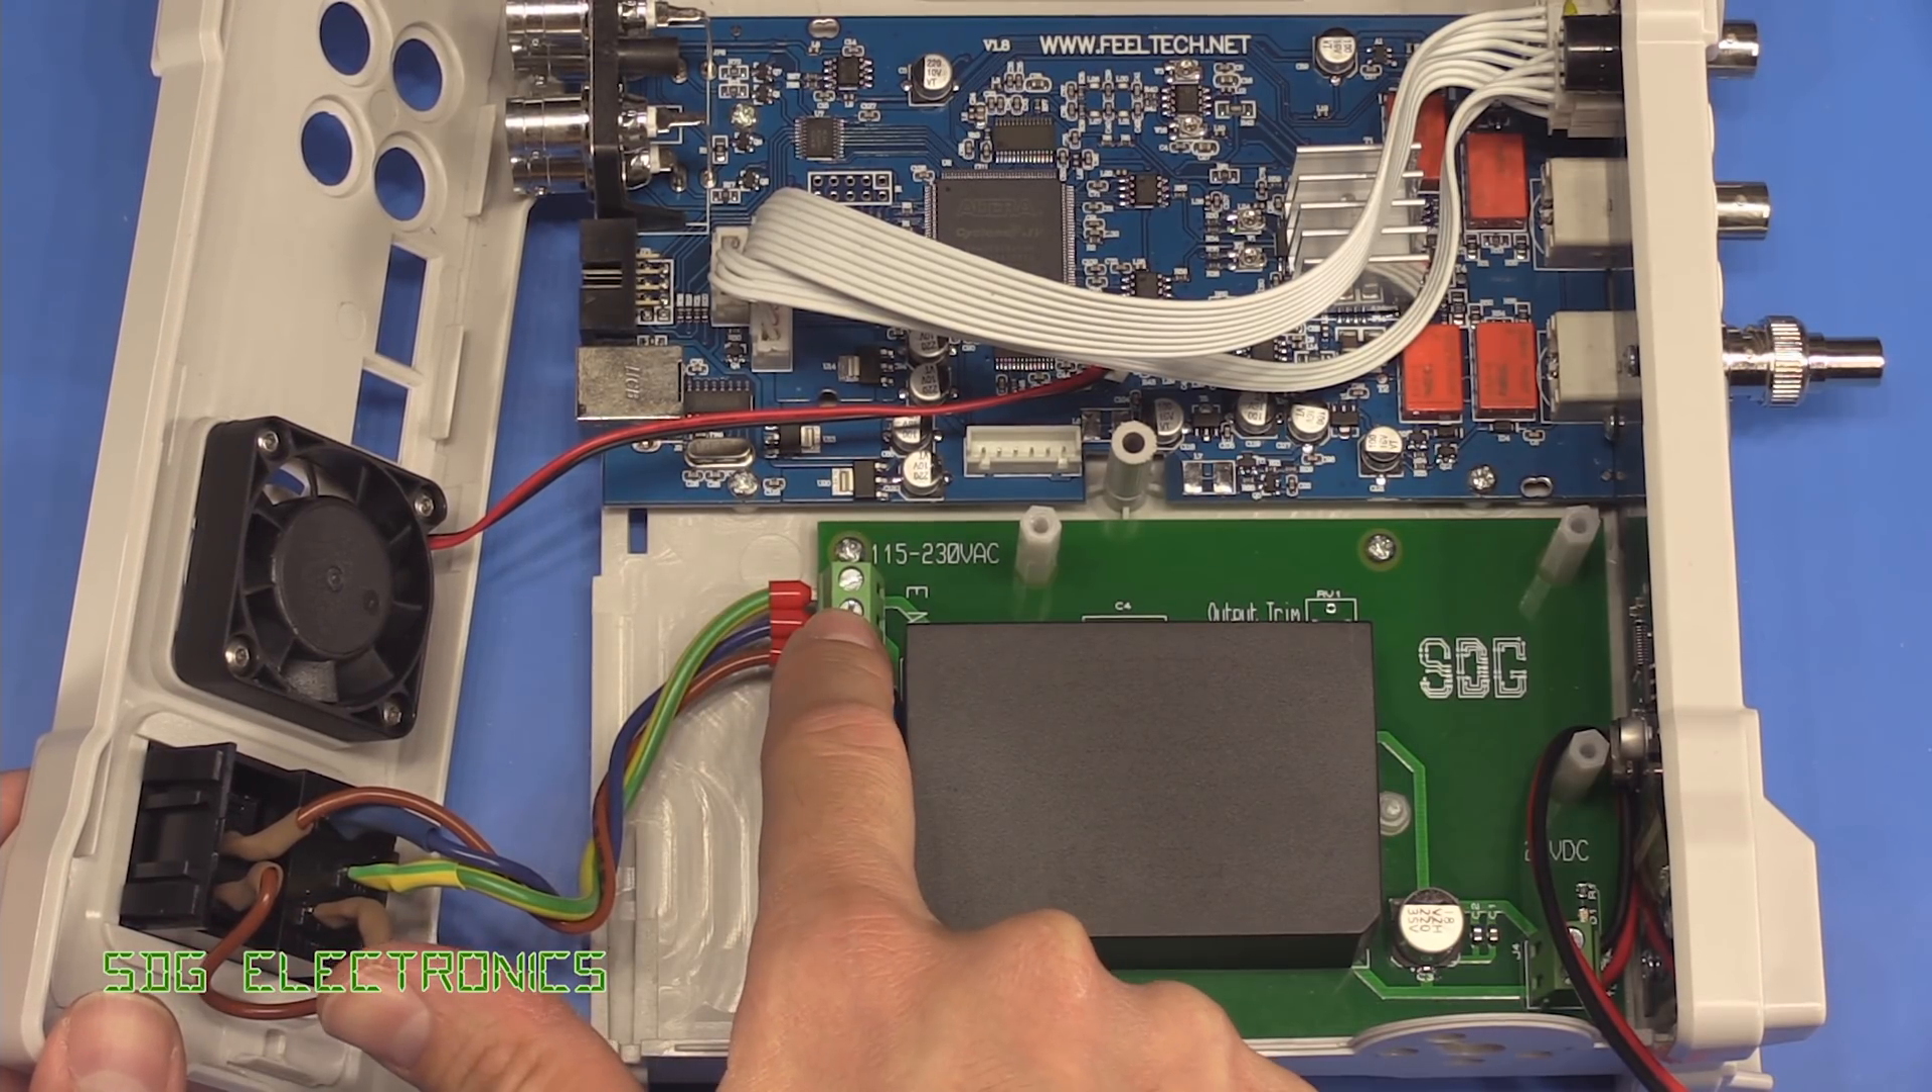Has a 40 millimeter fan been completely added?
Yes.